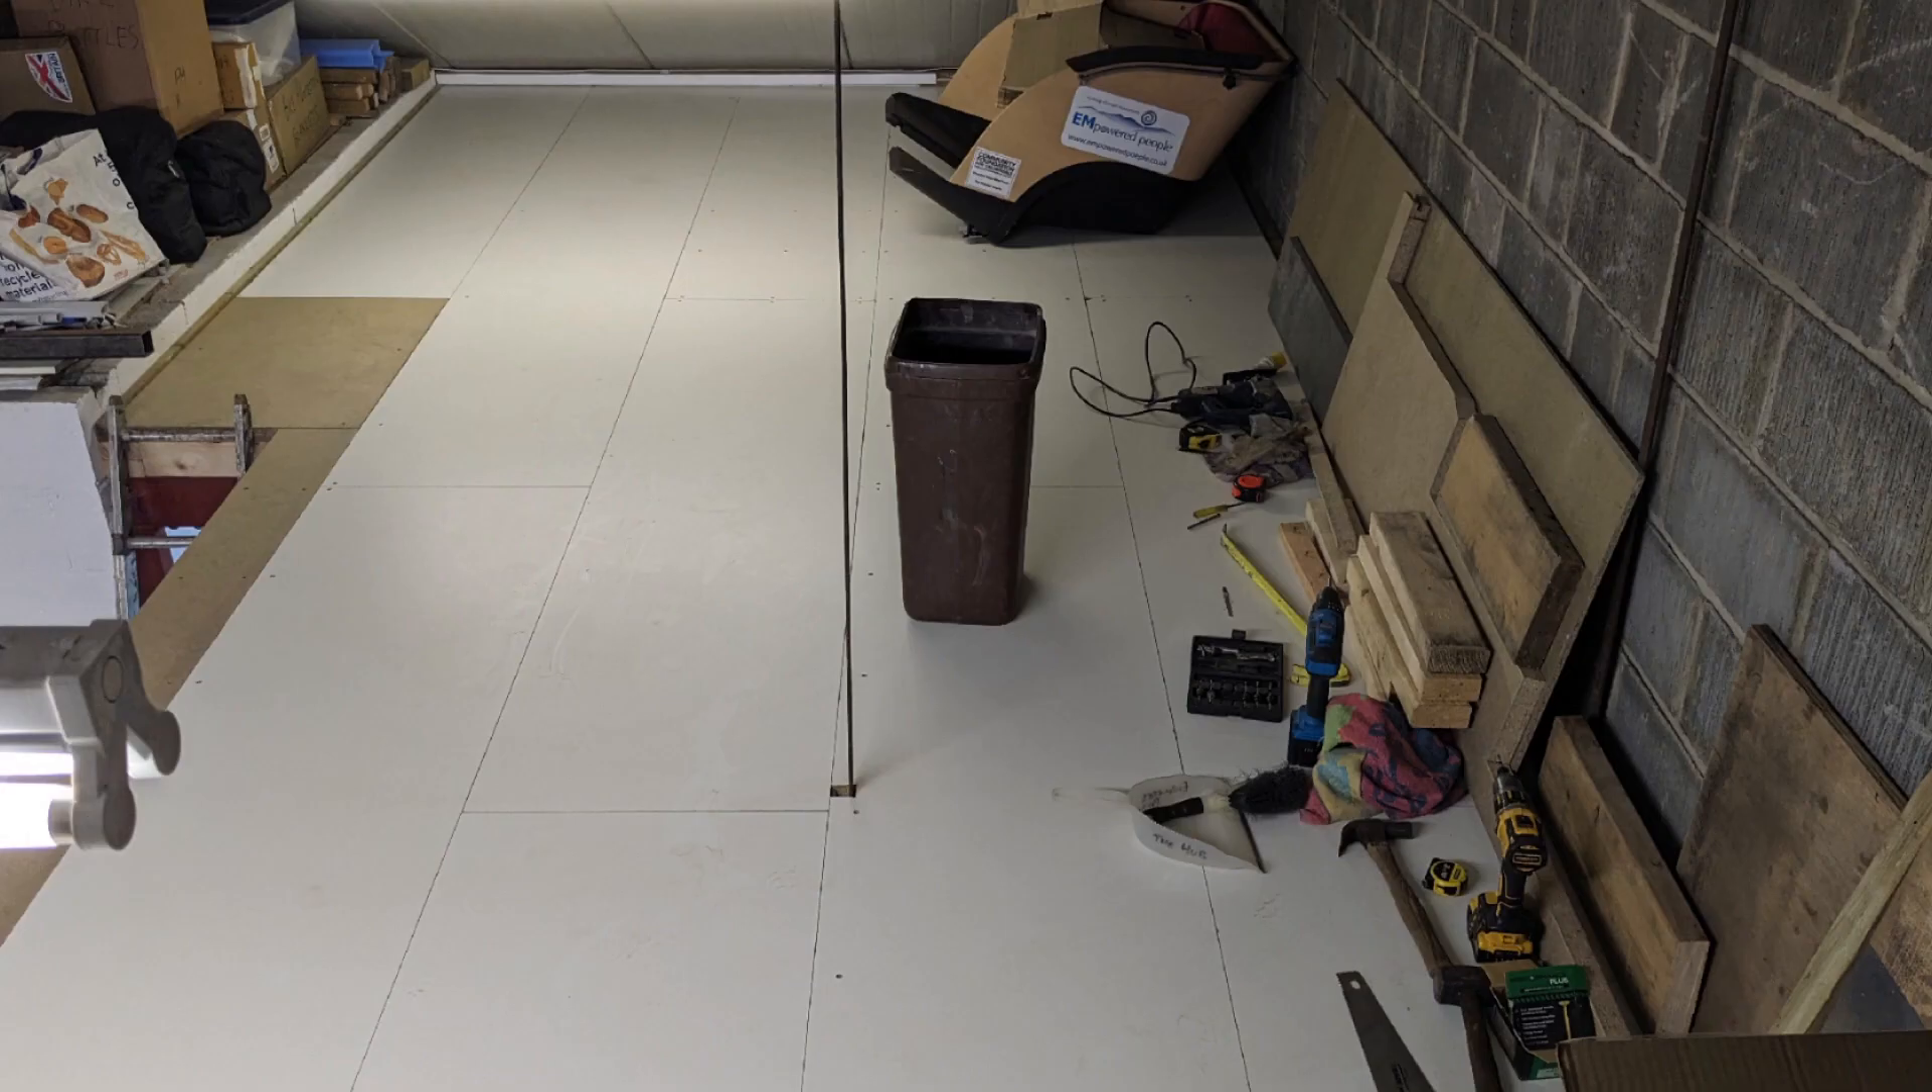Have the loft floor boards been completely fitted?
Yes.